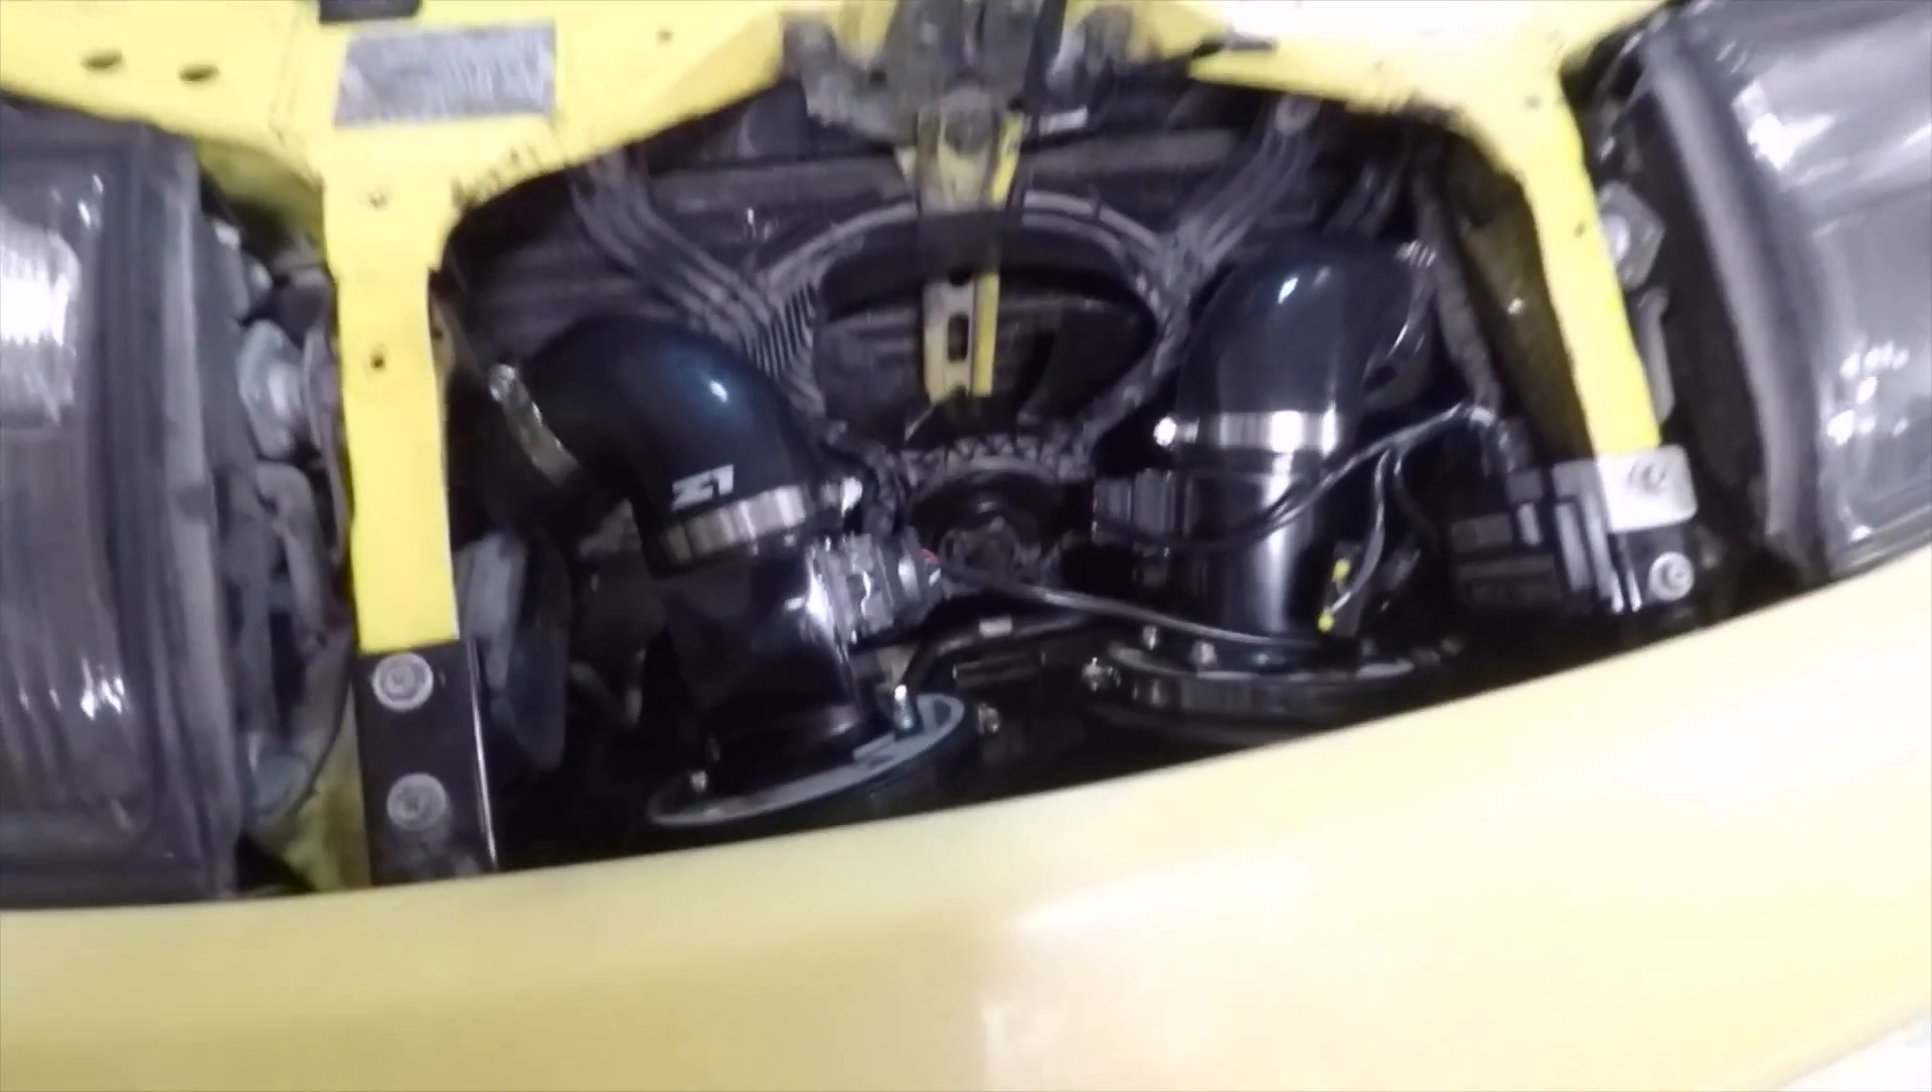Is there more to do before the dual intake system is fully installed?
No.